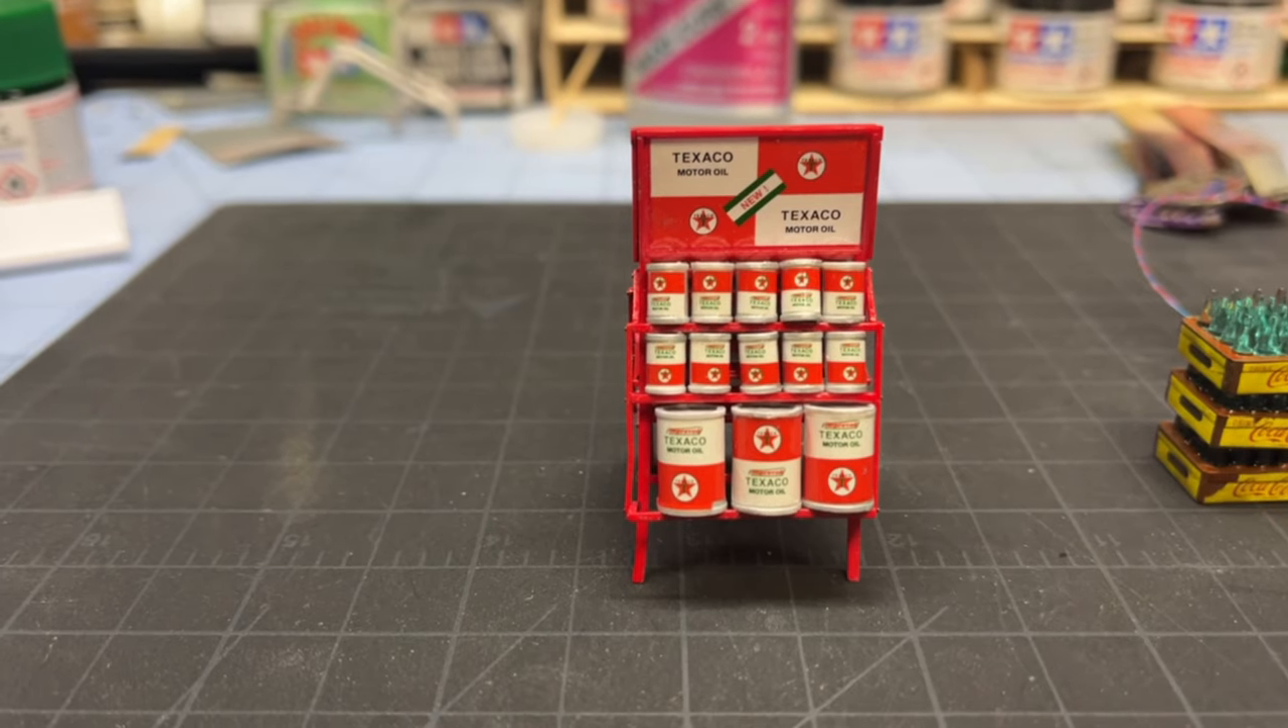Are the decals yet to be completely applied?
No.